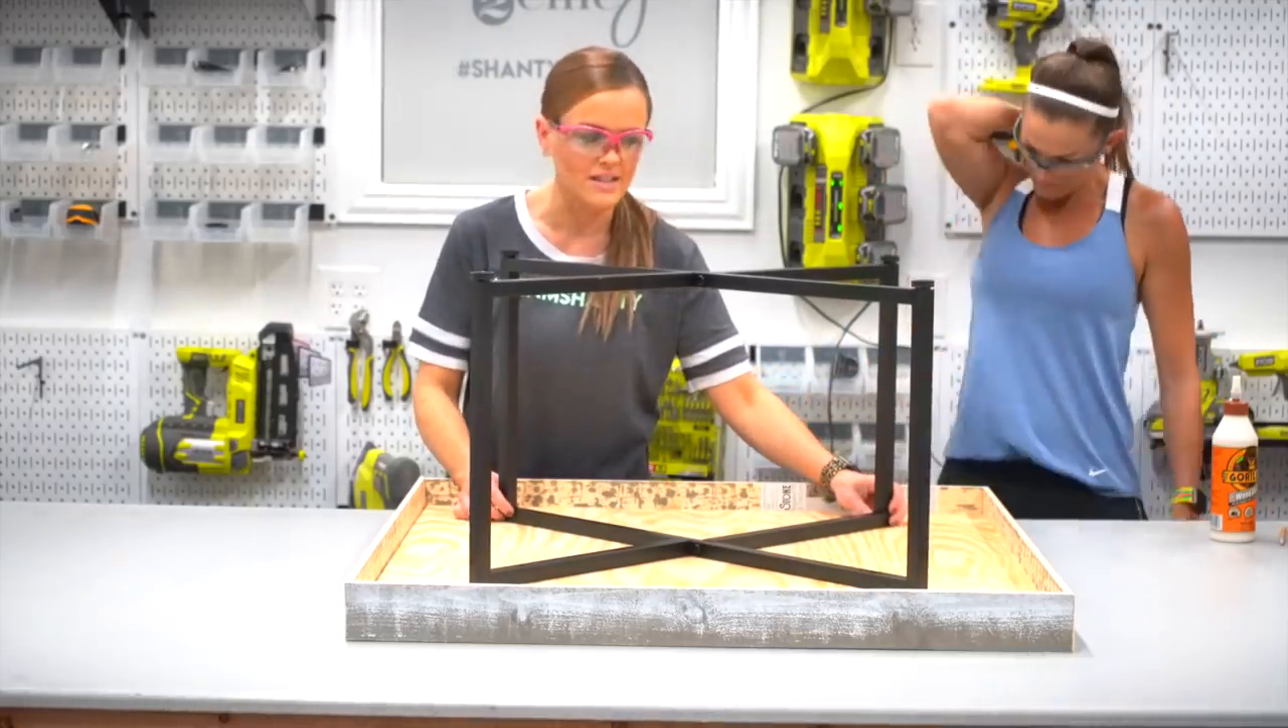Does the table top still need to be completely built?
No.